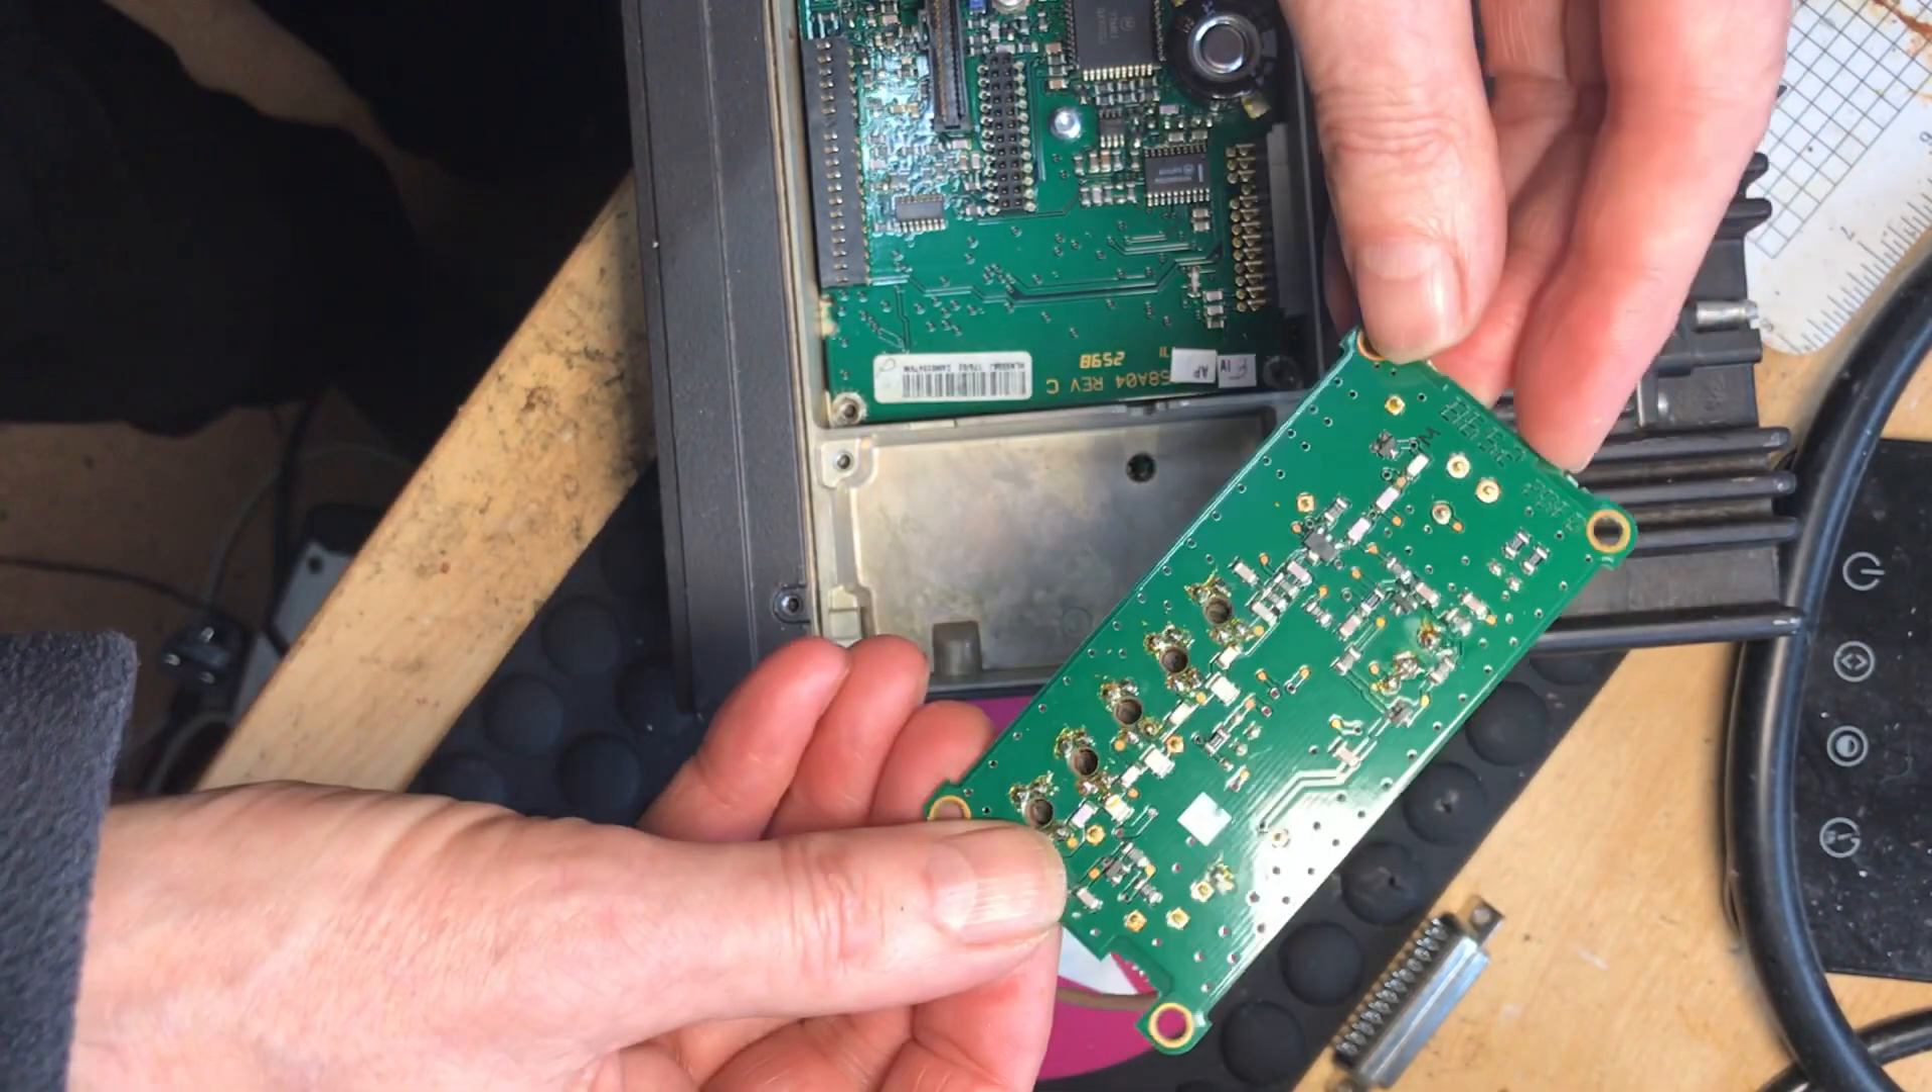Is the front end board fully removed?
Yes.